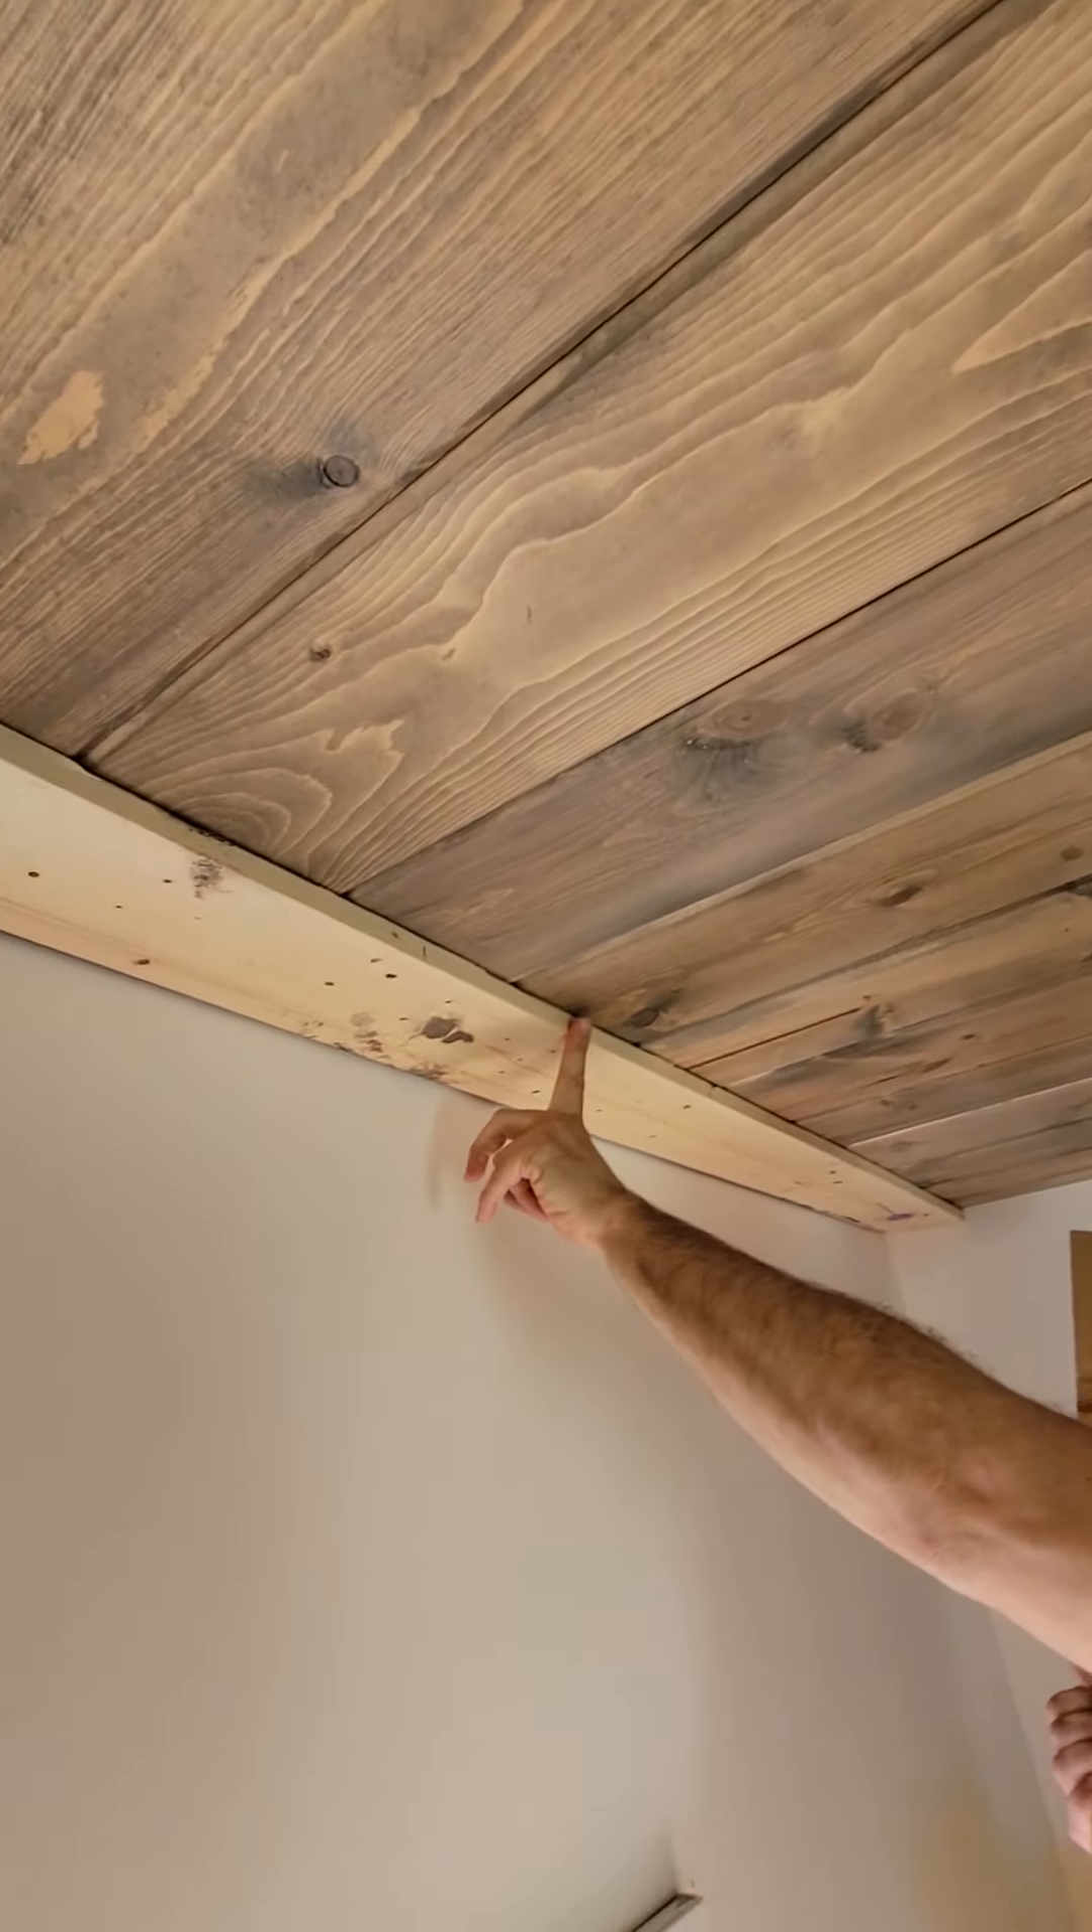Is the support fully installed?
Yes.